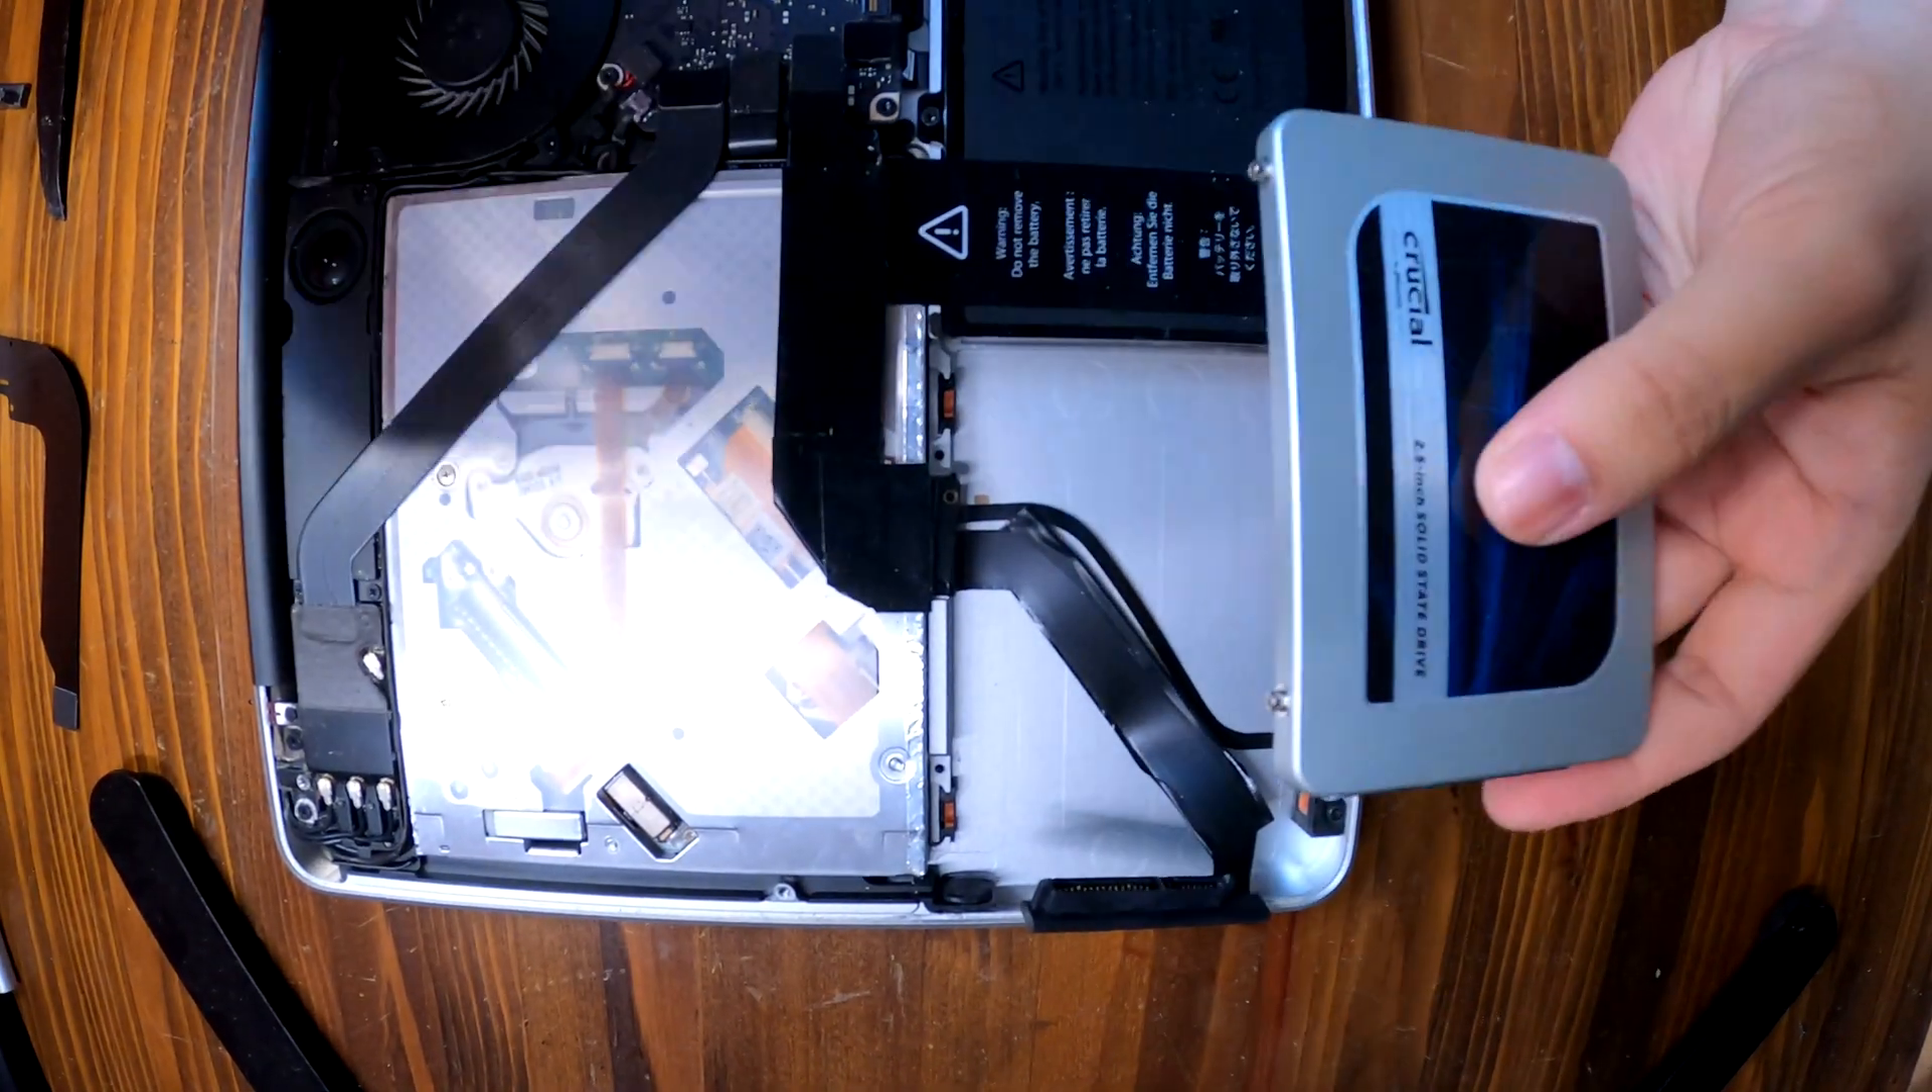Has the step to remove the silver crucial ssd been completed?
Yes.